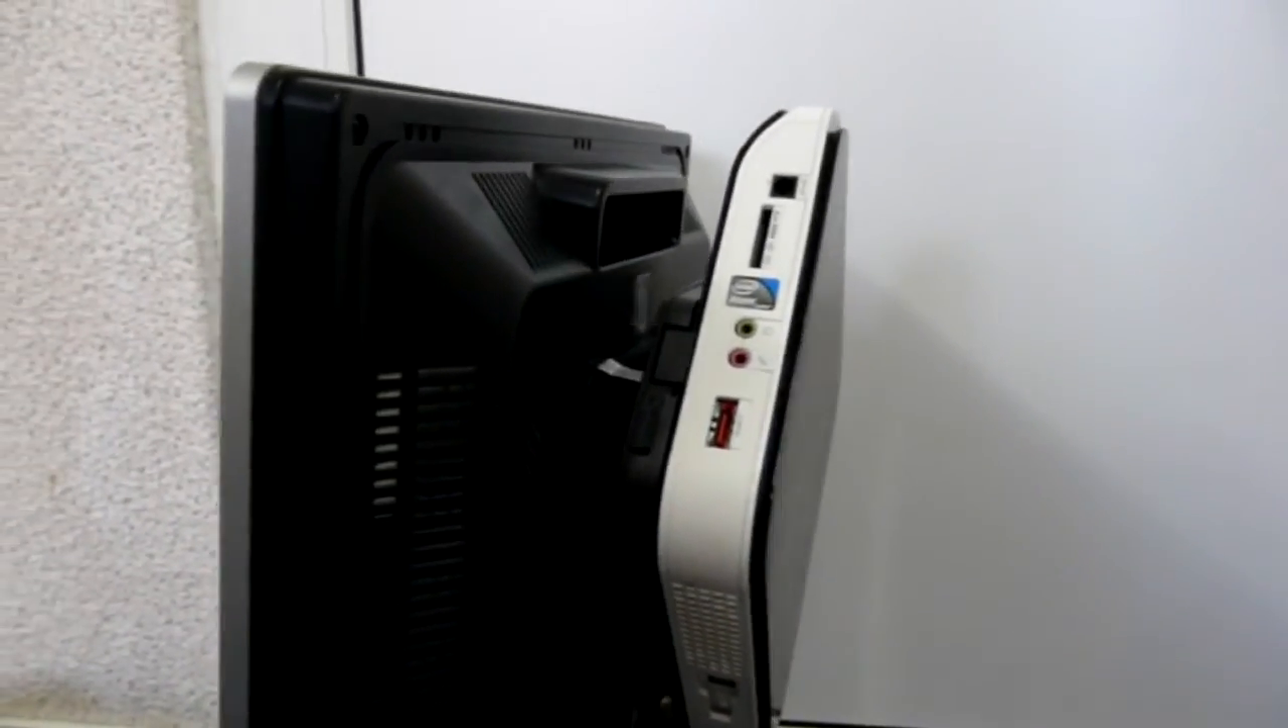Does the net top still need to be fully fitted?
No.